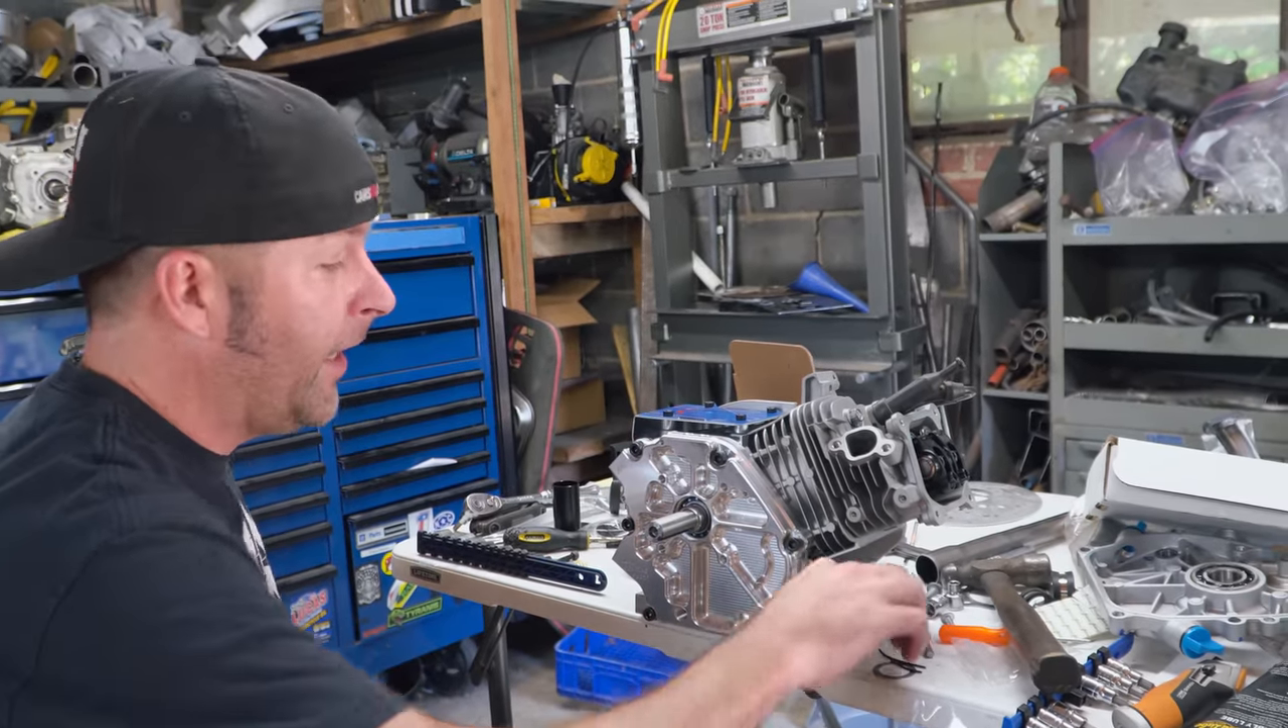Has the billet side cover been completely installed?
Yes.